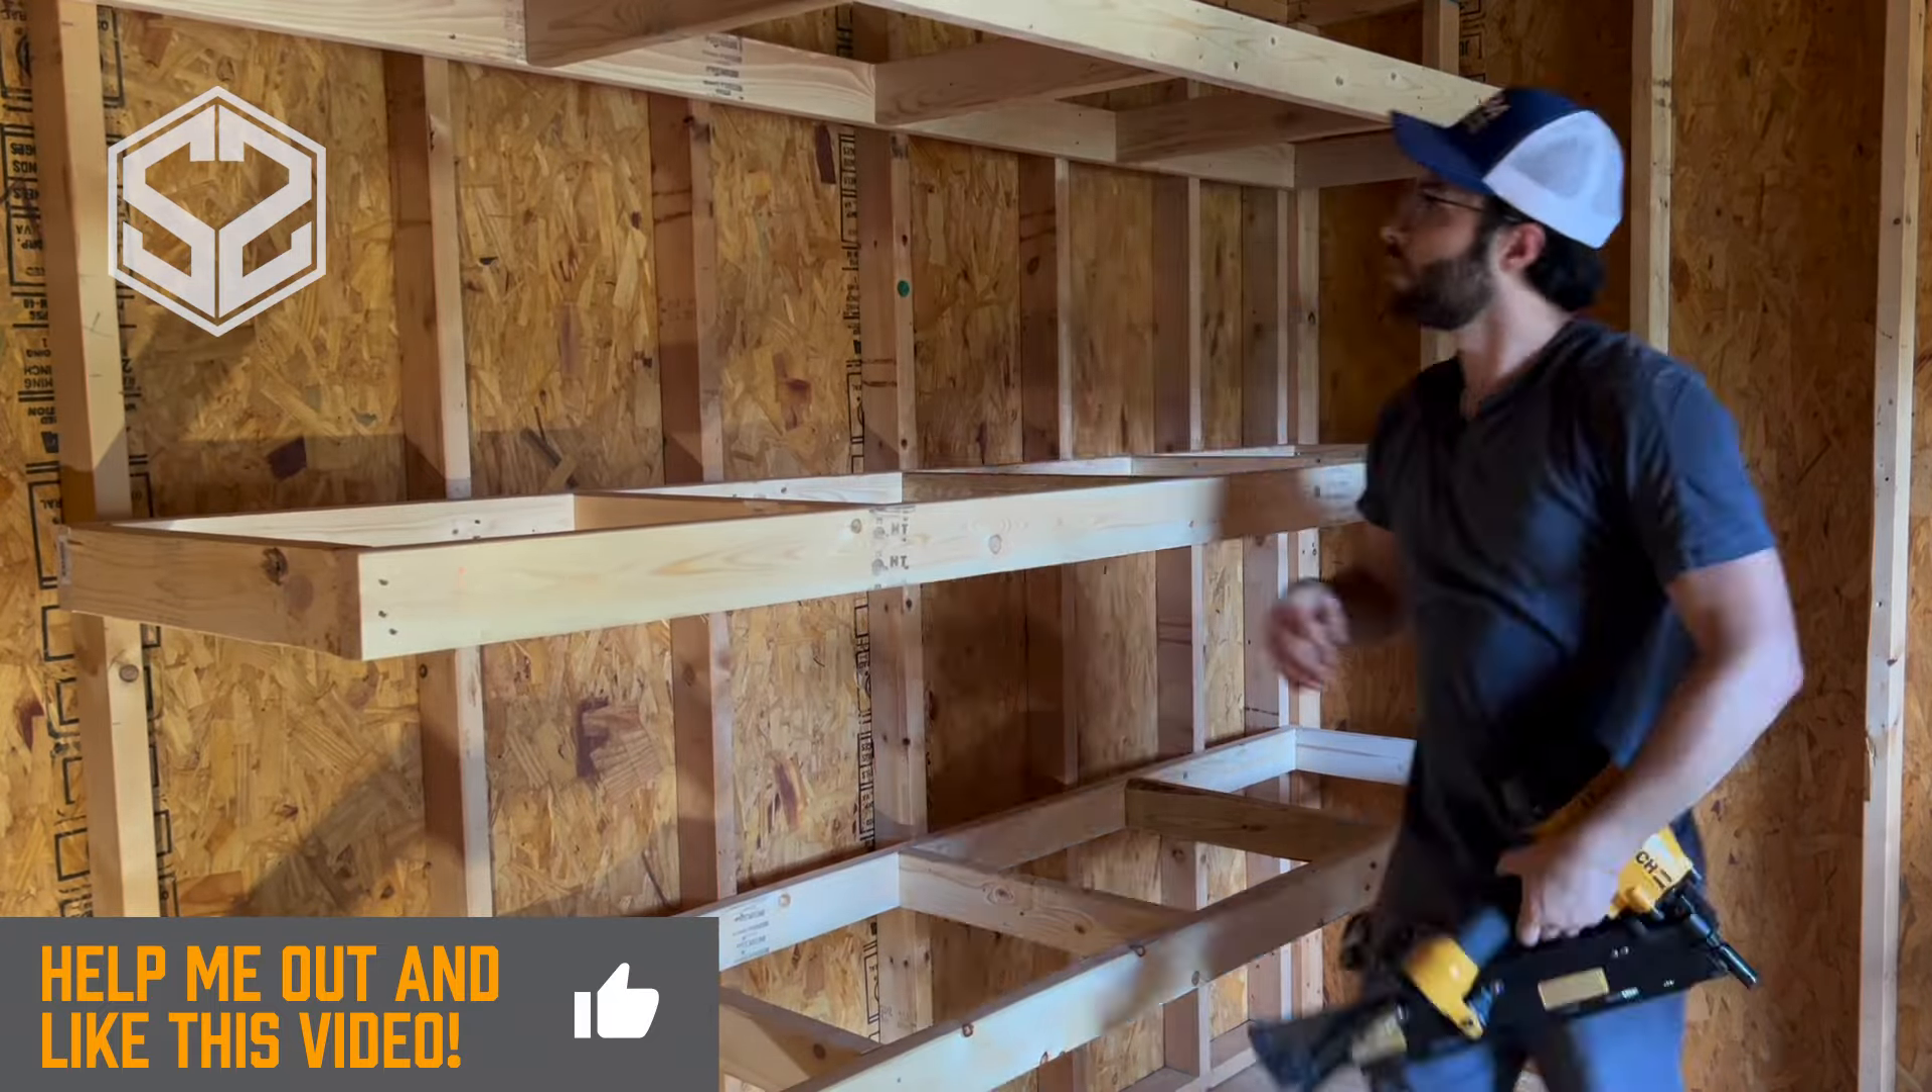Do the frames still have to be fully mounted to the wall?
No.